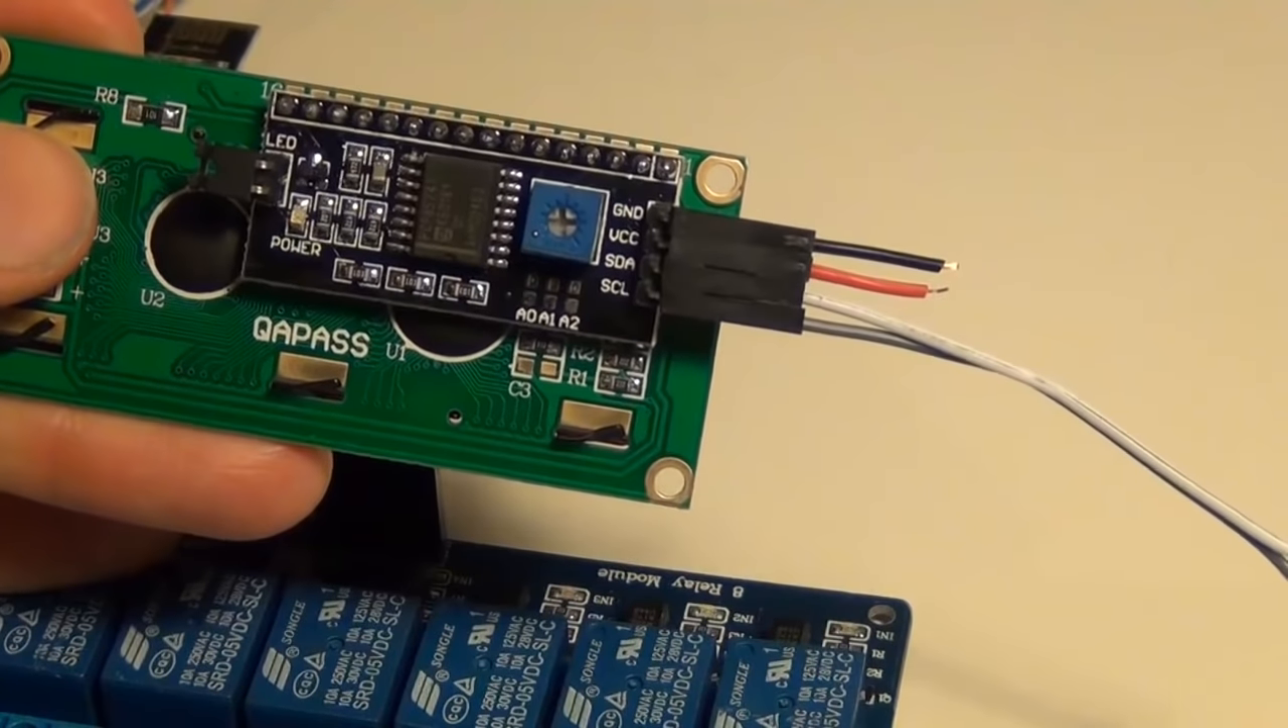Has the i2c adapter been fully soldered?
Yes.